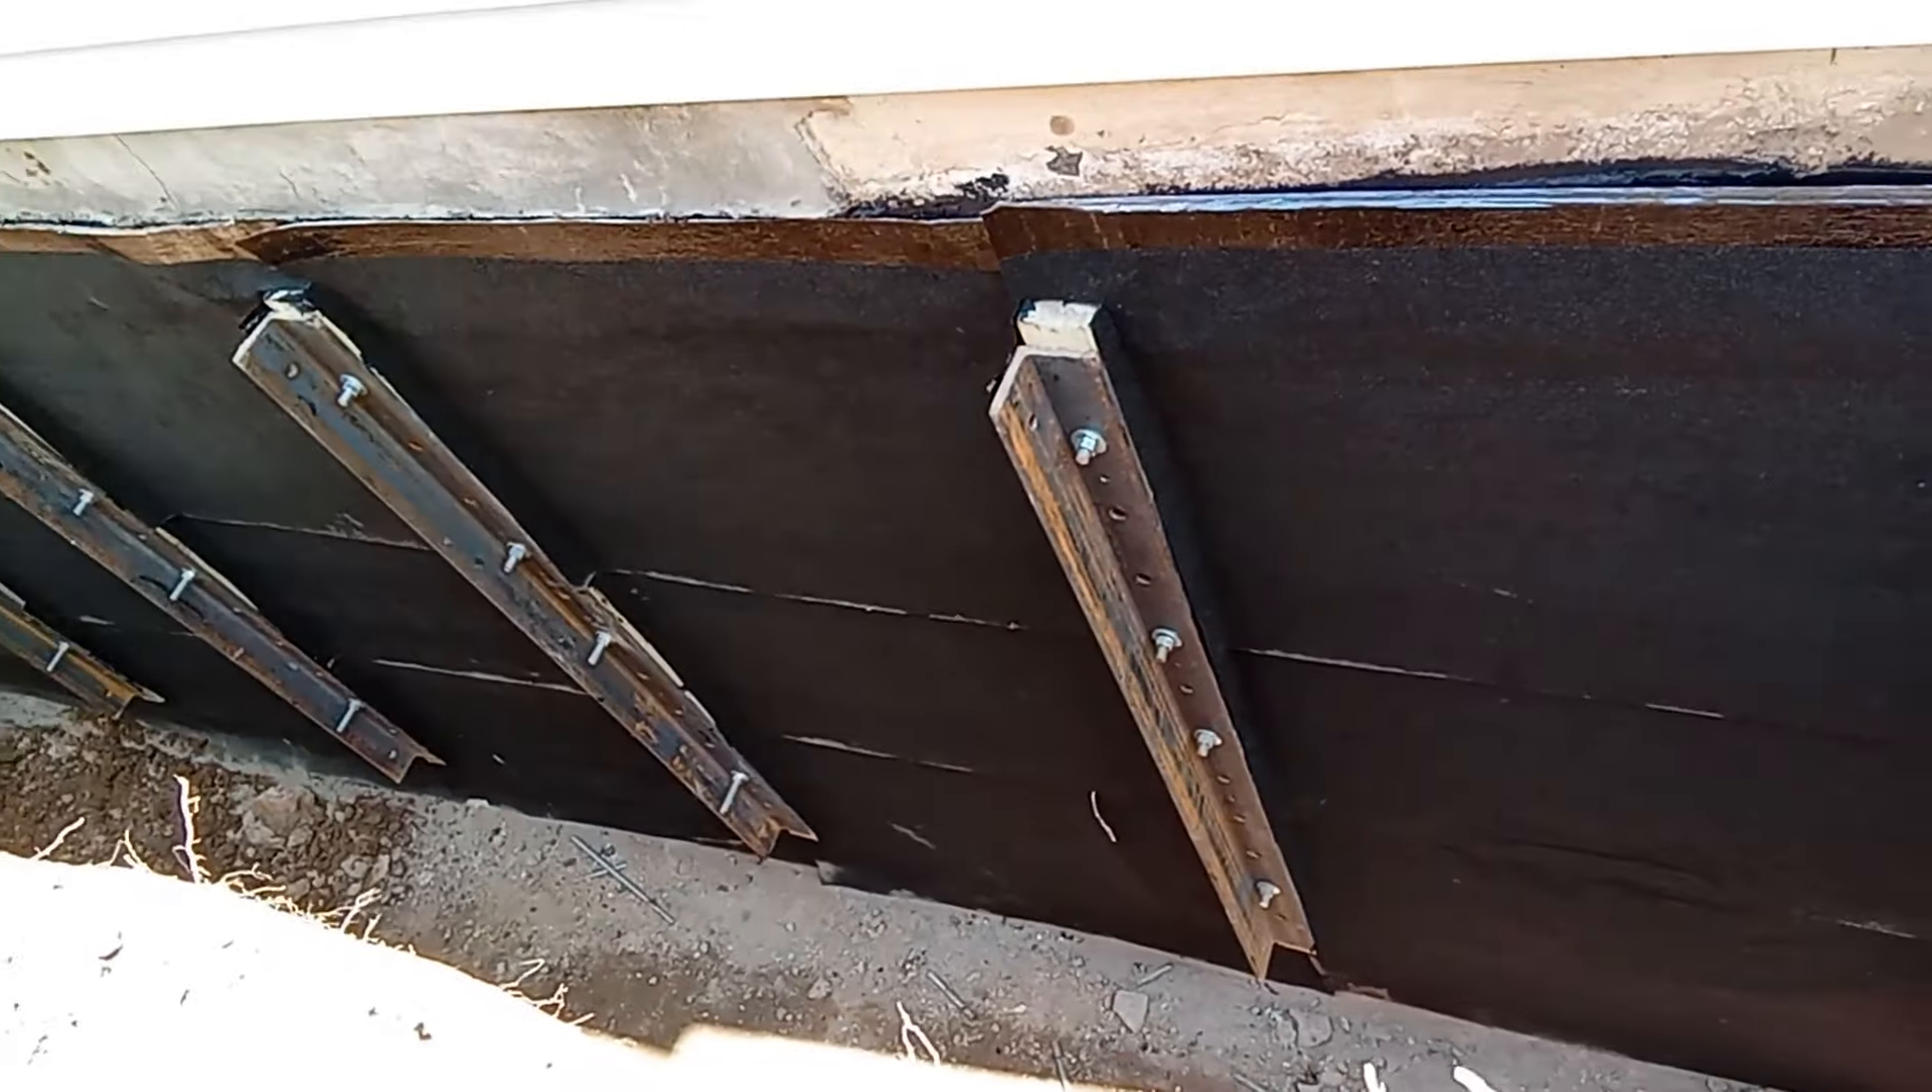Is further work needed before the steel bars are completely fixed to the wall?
No.